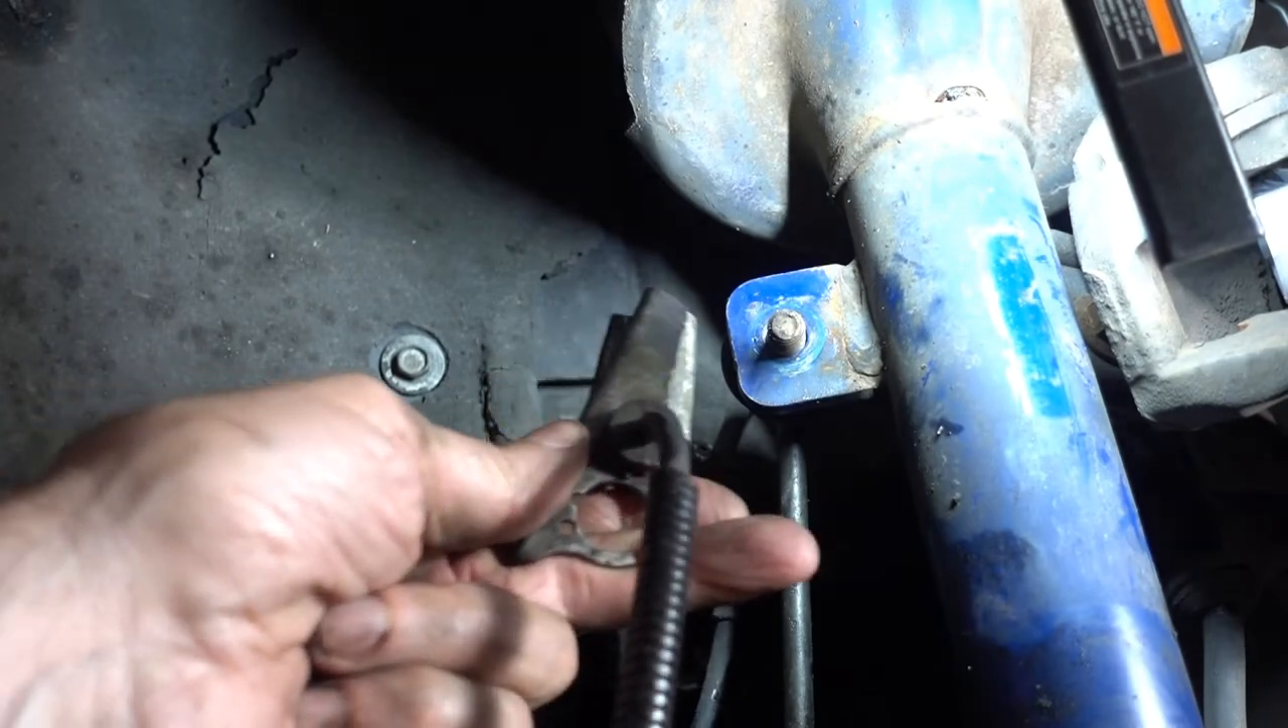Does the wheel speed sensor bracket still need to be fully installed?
Yes.